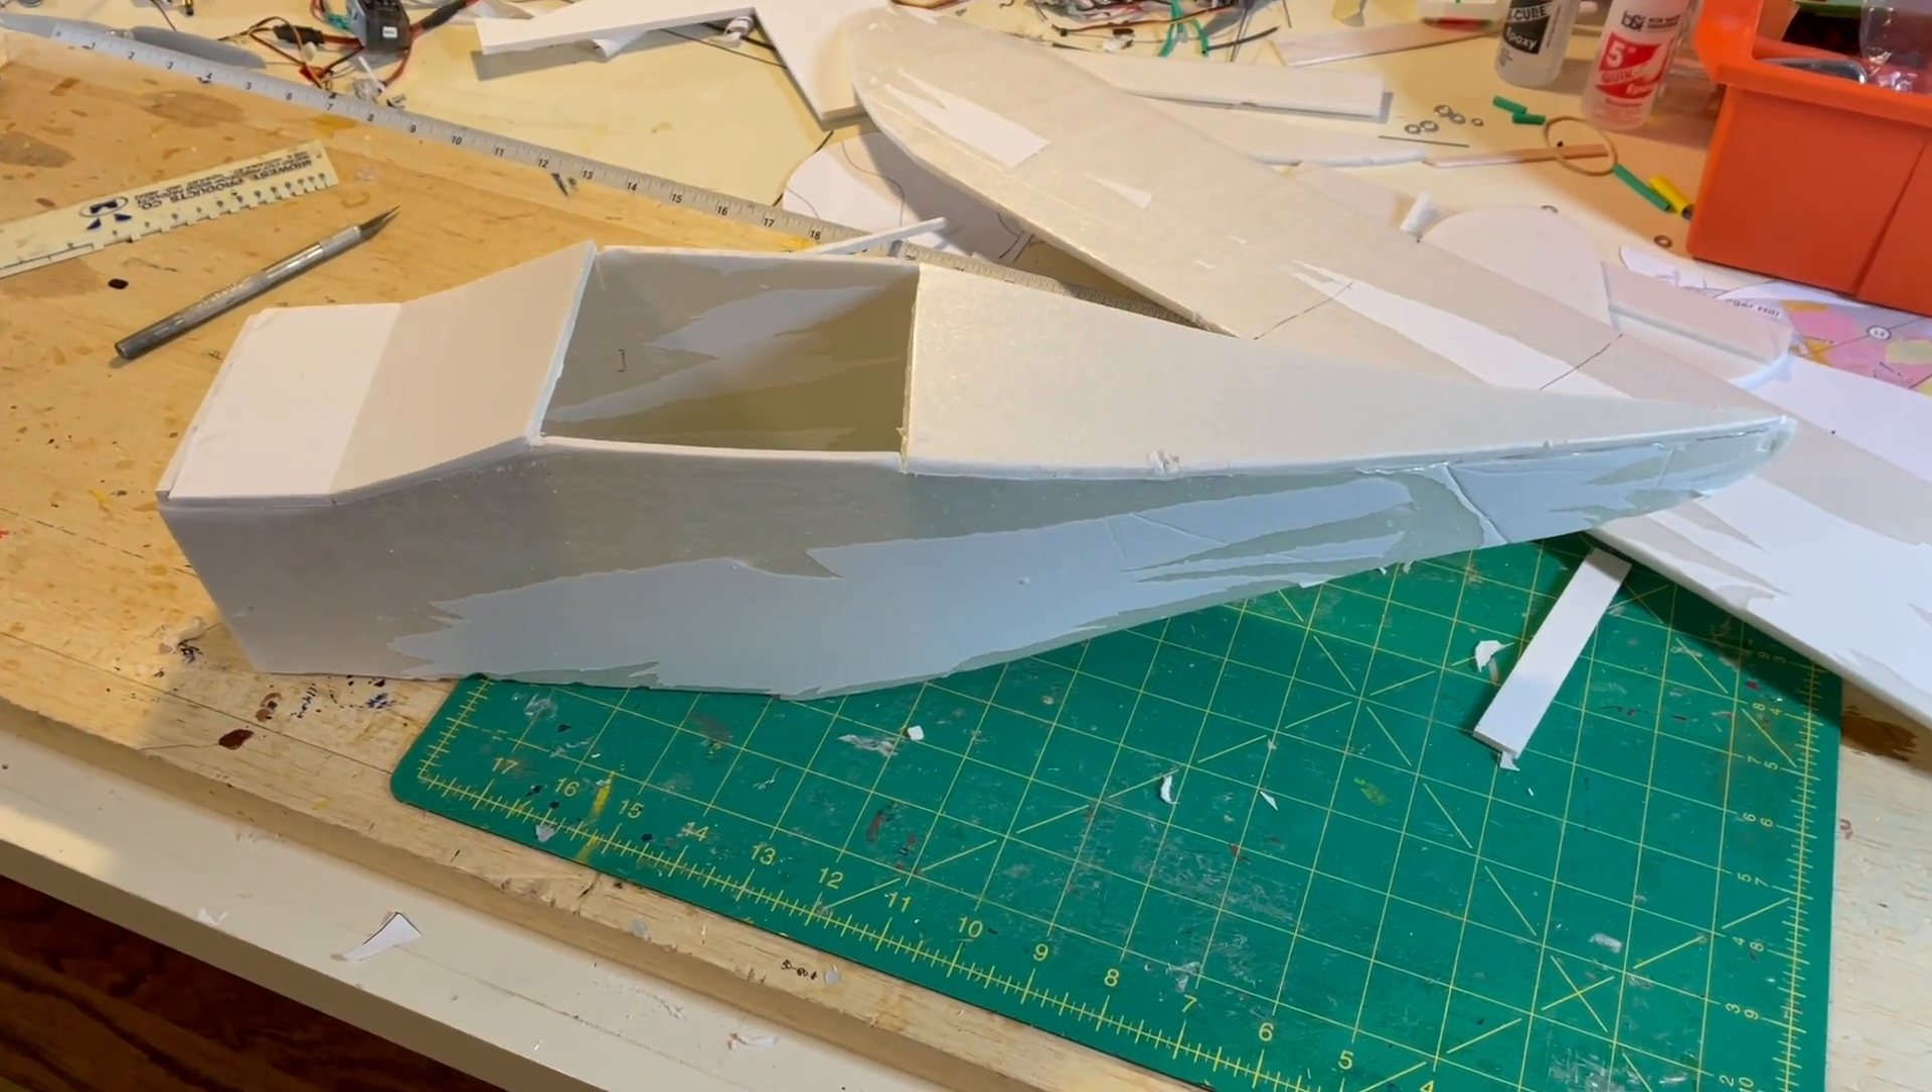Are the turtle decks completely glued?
Yes.